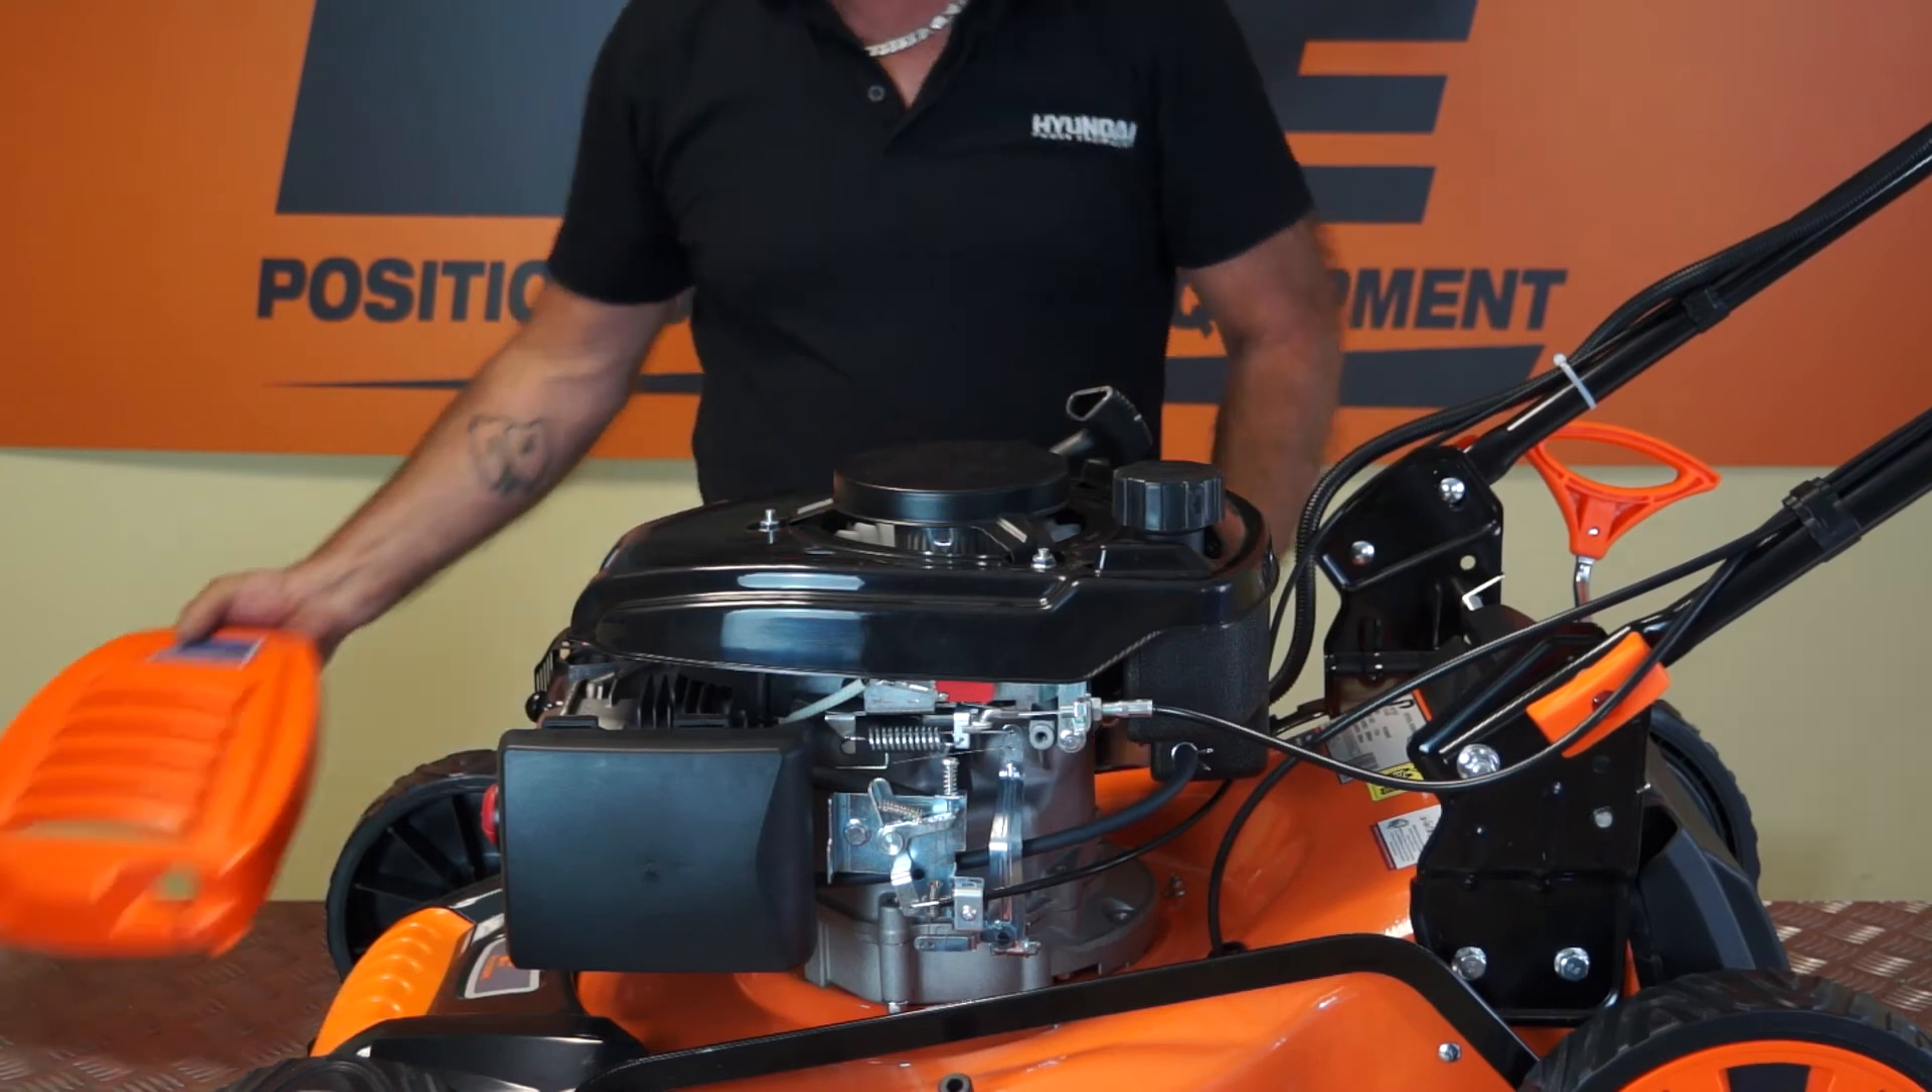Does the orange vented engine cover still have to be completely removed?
No.